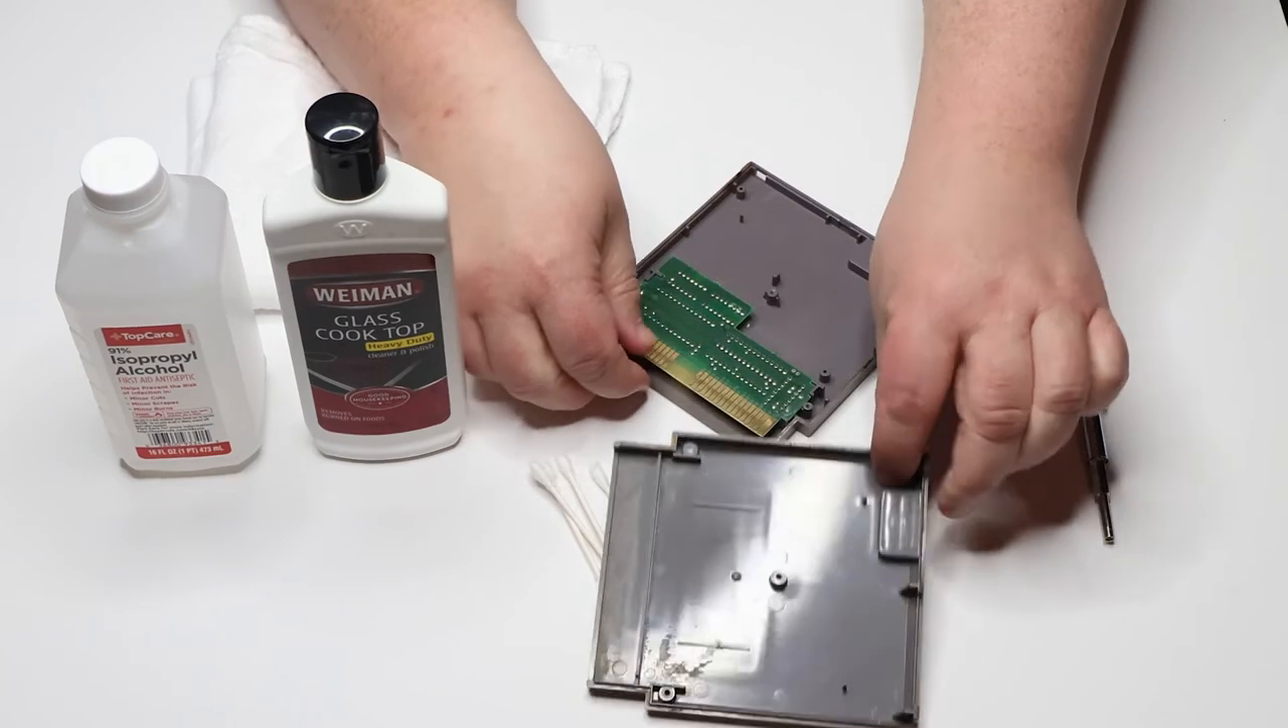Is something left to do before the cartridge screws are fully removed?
No.